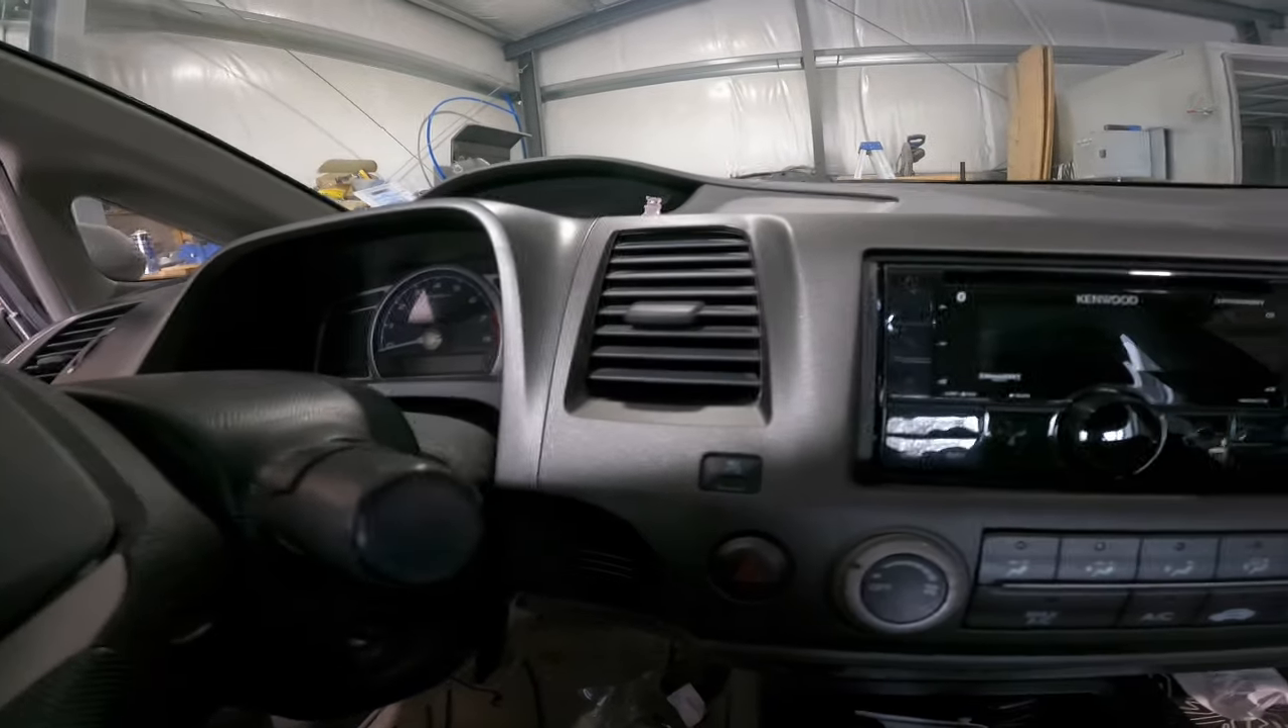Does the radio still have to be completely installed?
No.